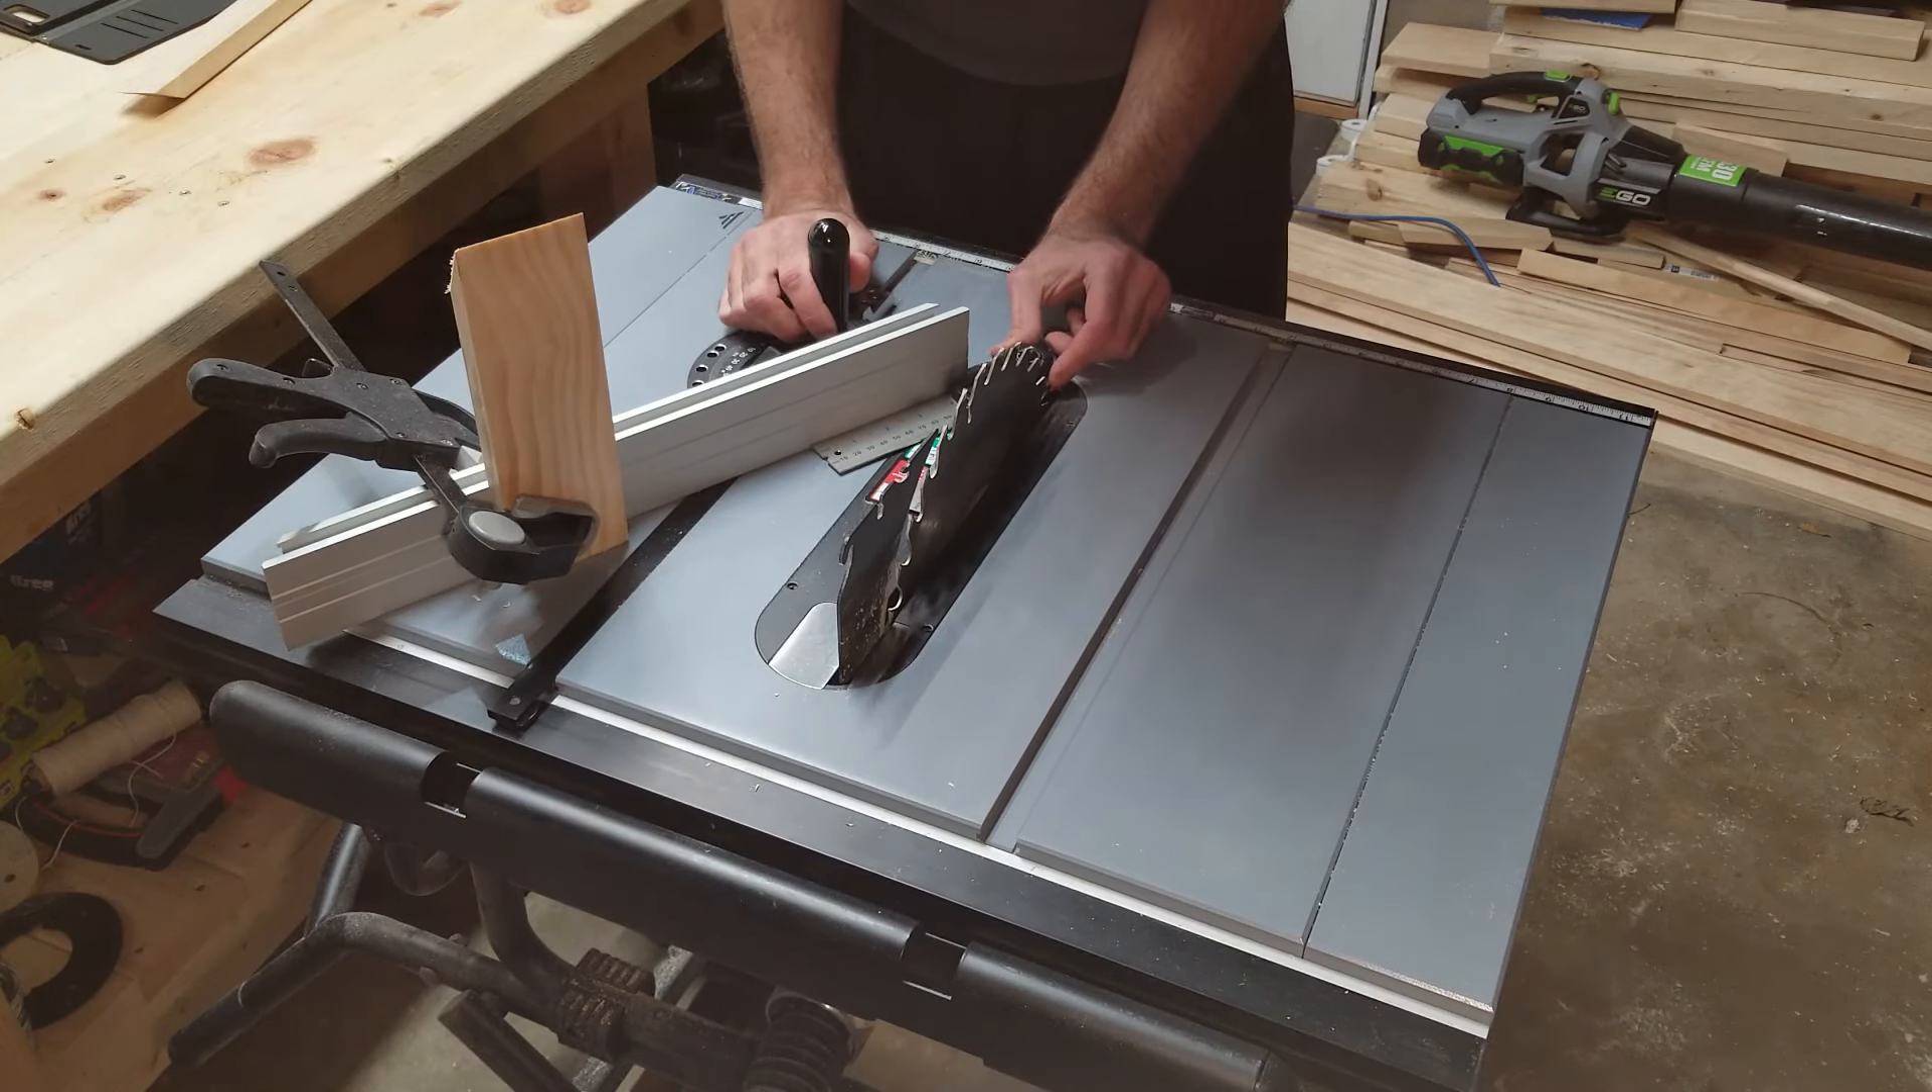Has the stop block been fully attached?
Yes.